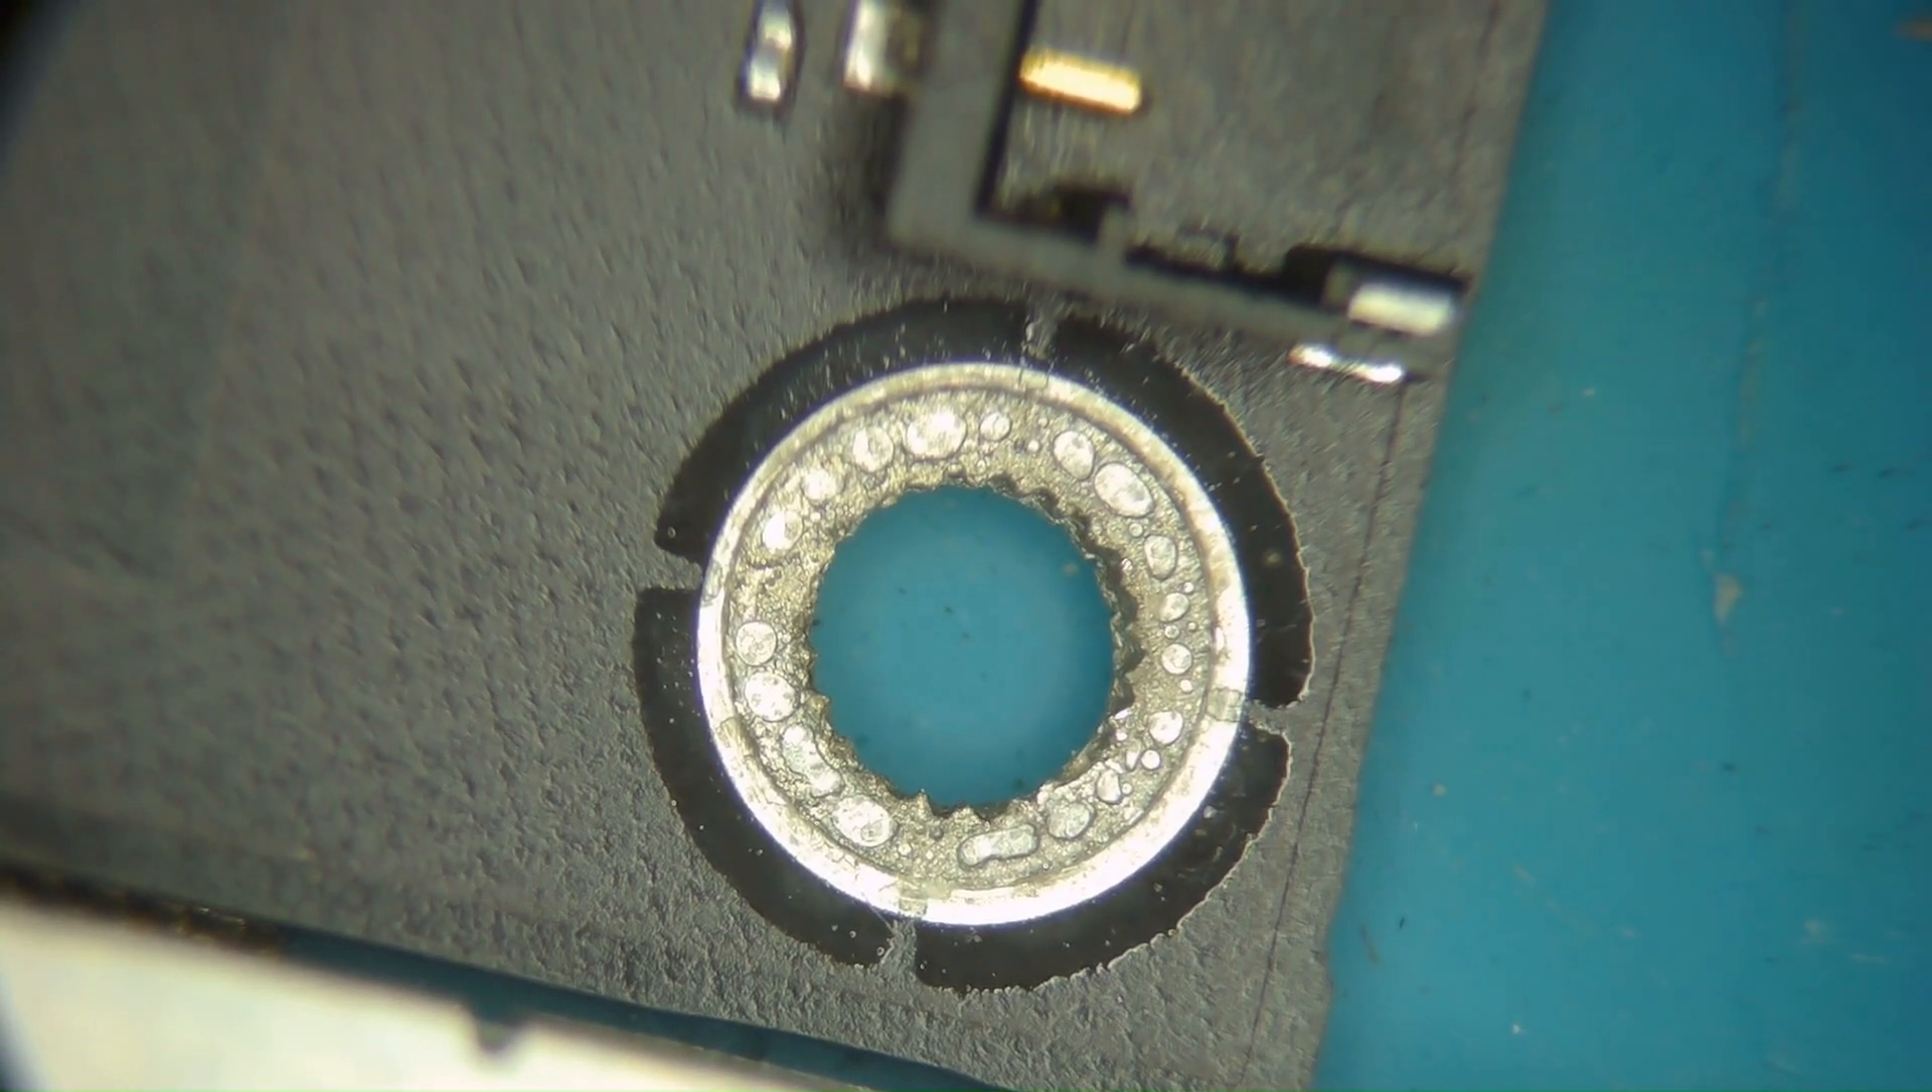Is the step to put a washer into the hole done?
No.